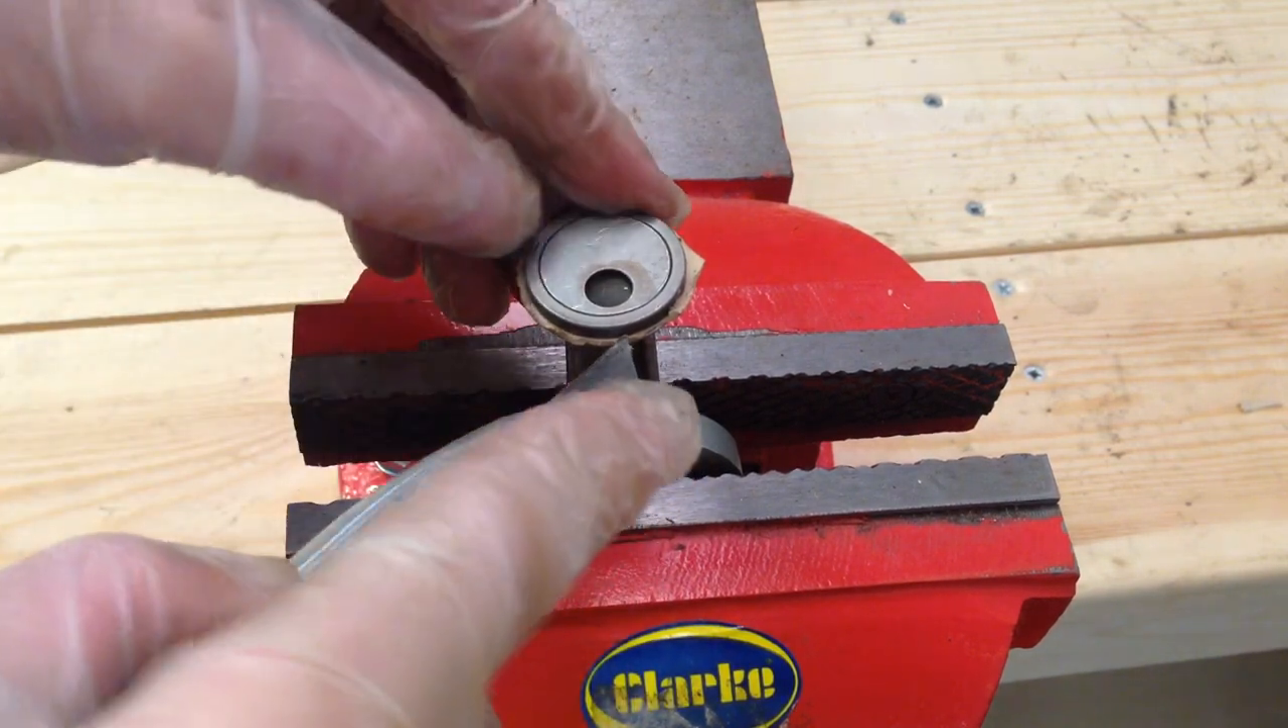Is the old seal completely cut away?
No.